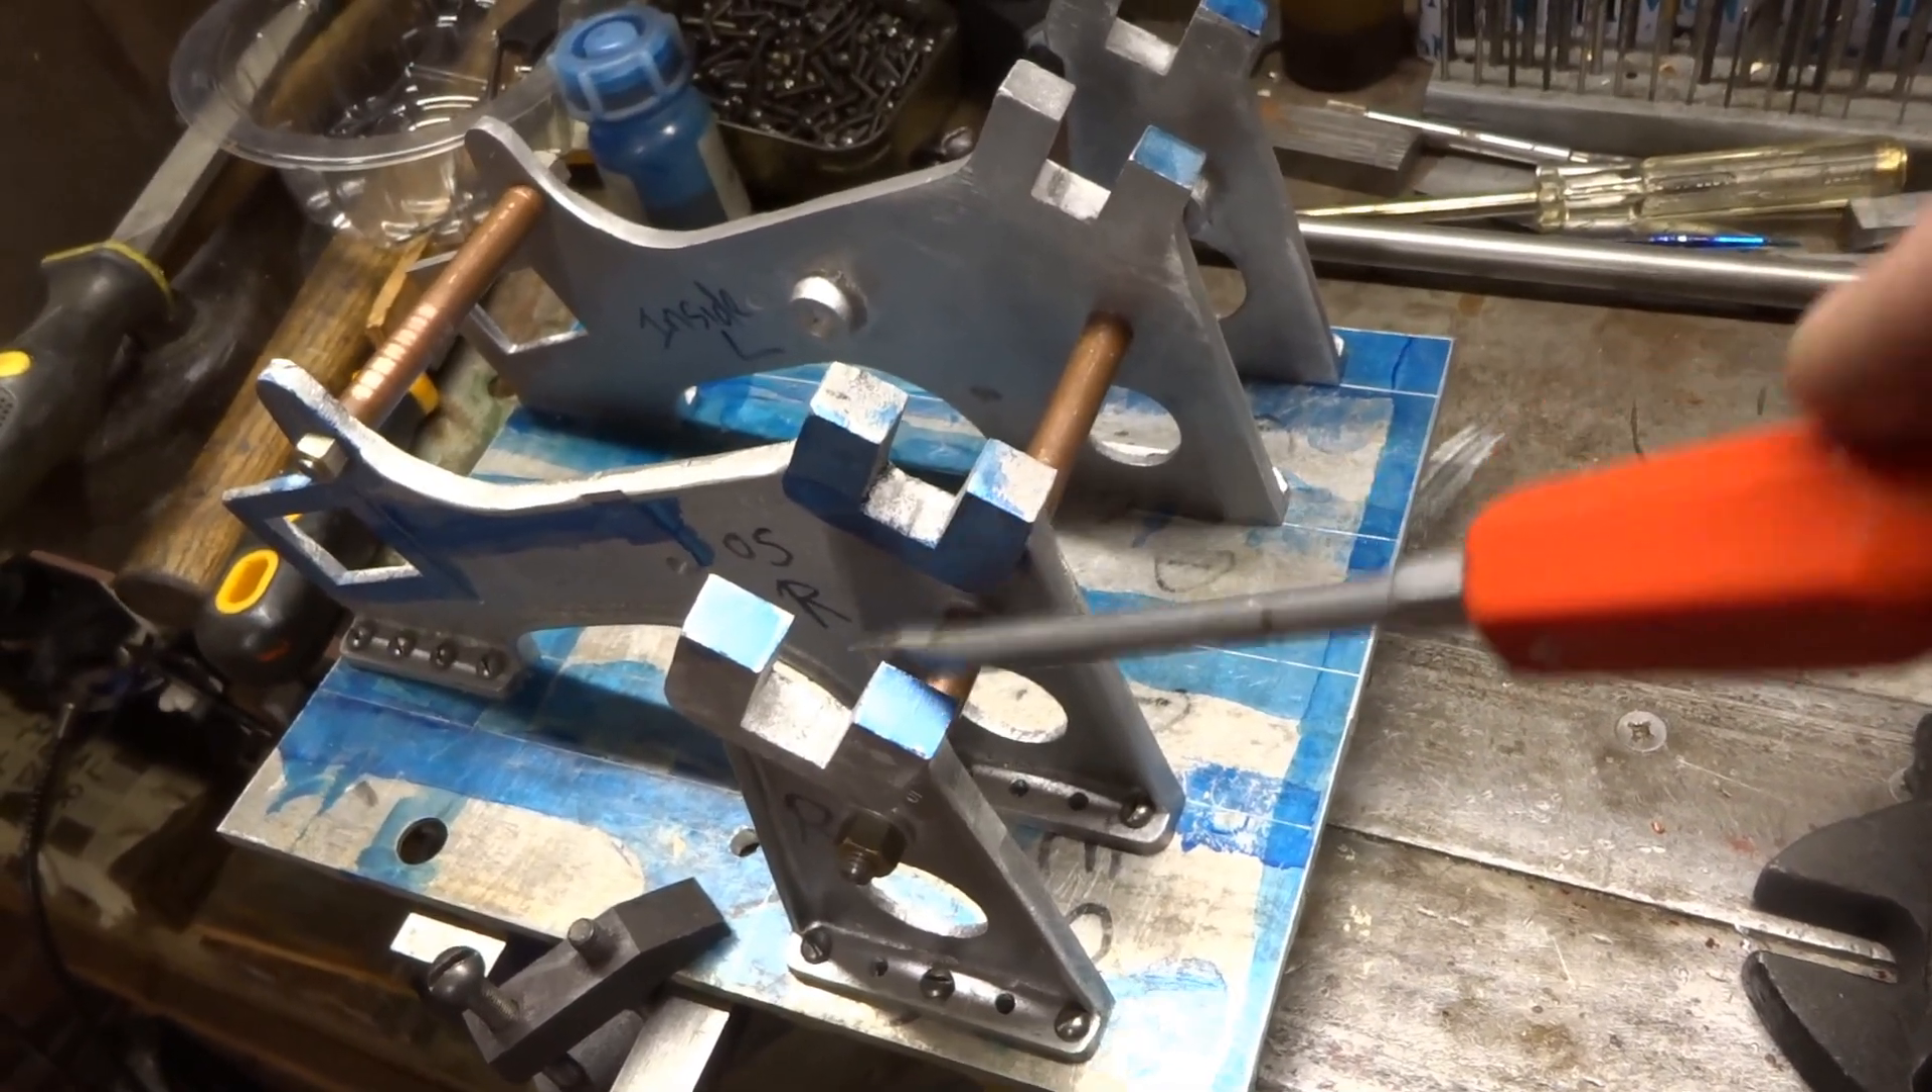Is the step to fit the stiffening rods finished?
Yes.